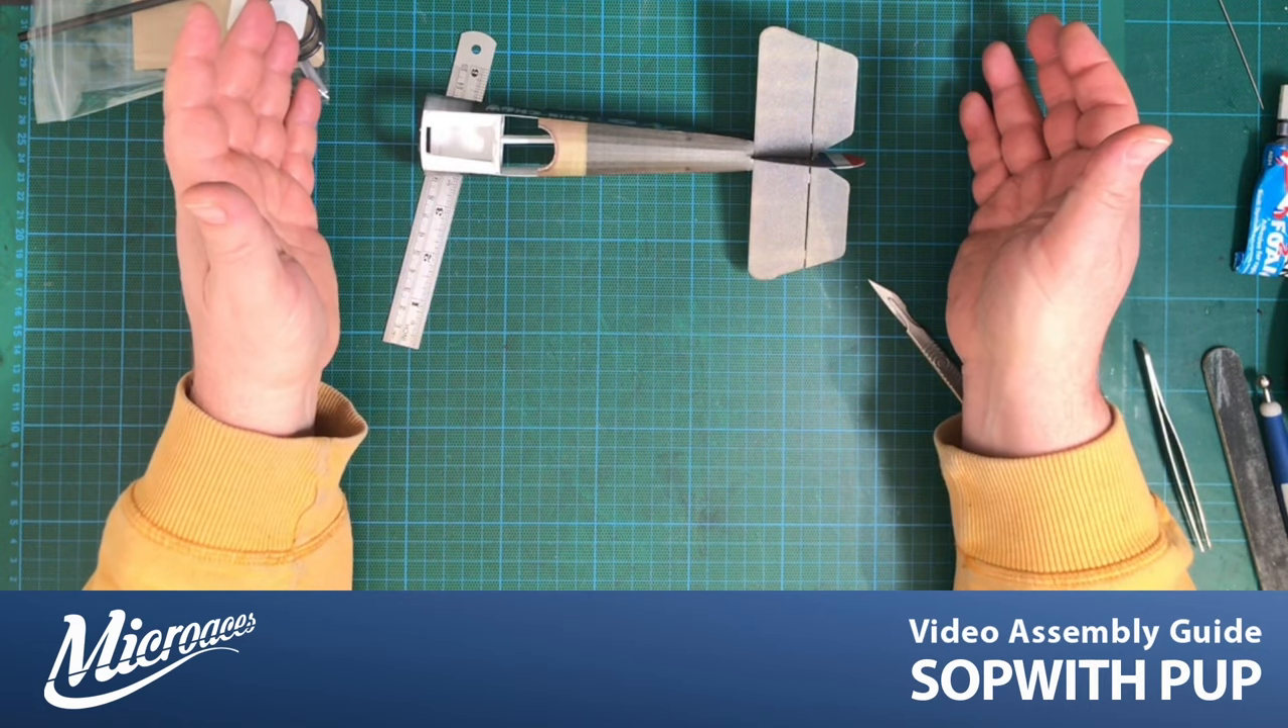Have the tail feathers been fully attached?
Yes.